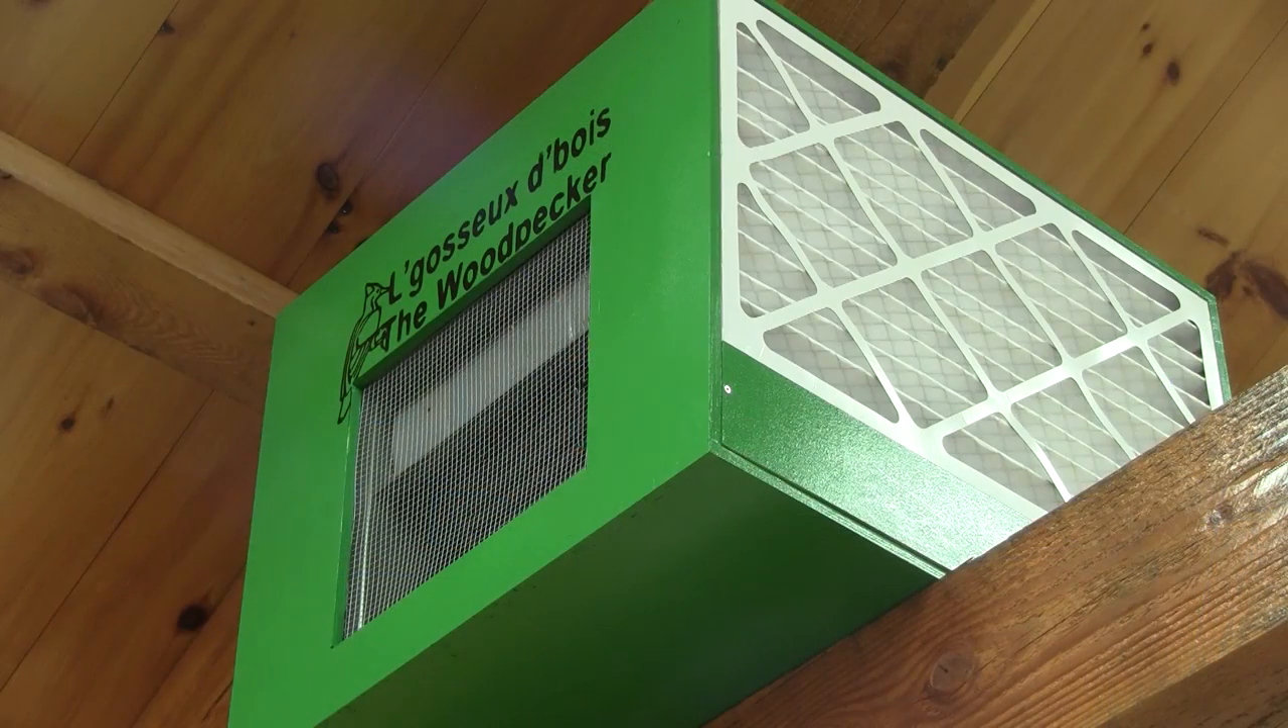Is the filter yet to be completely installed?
No.